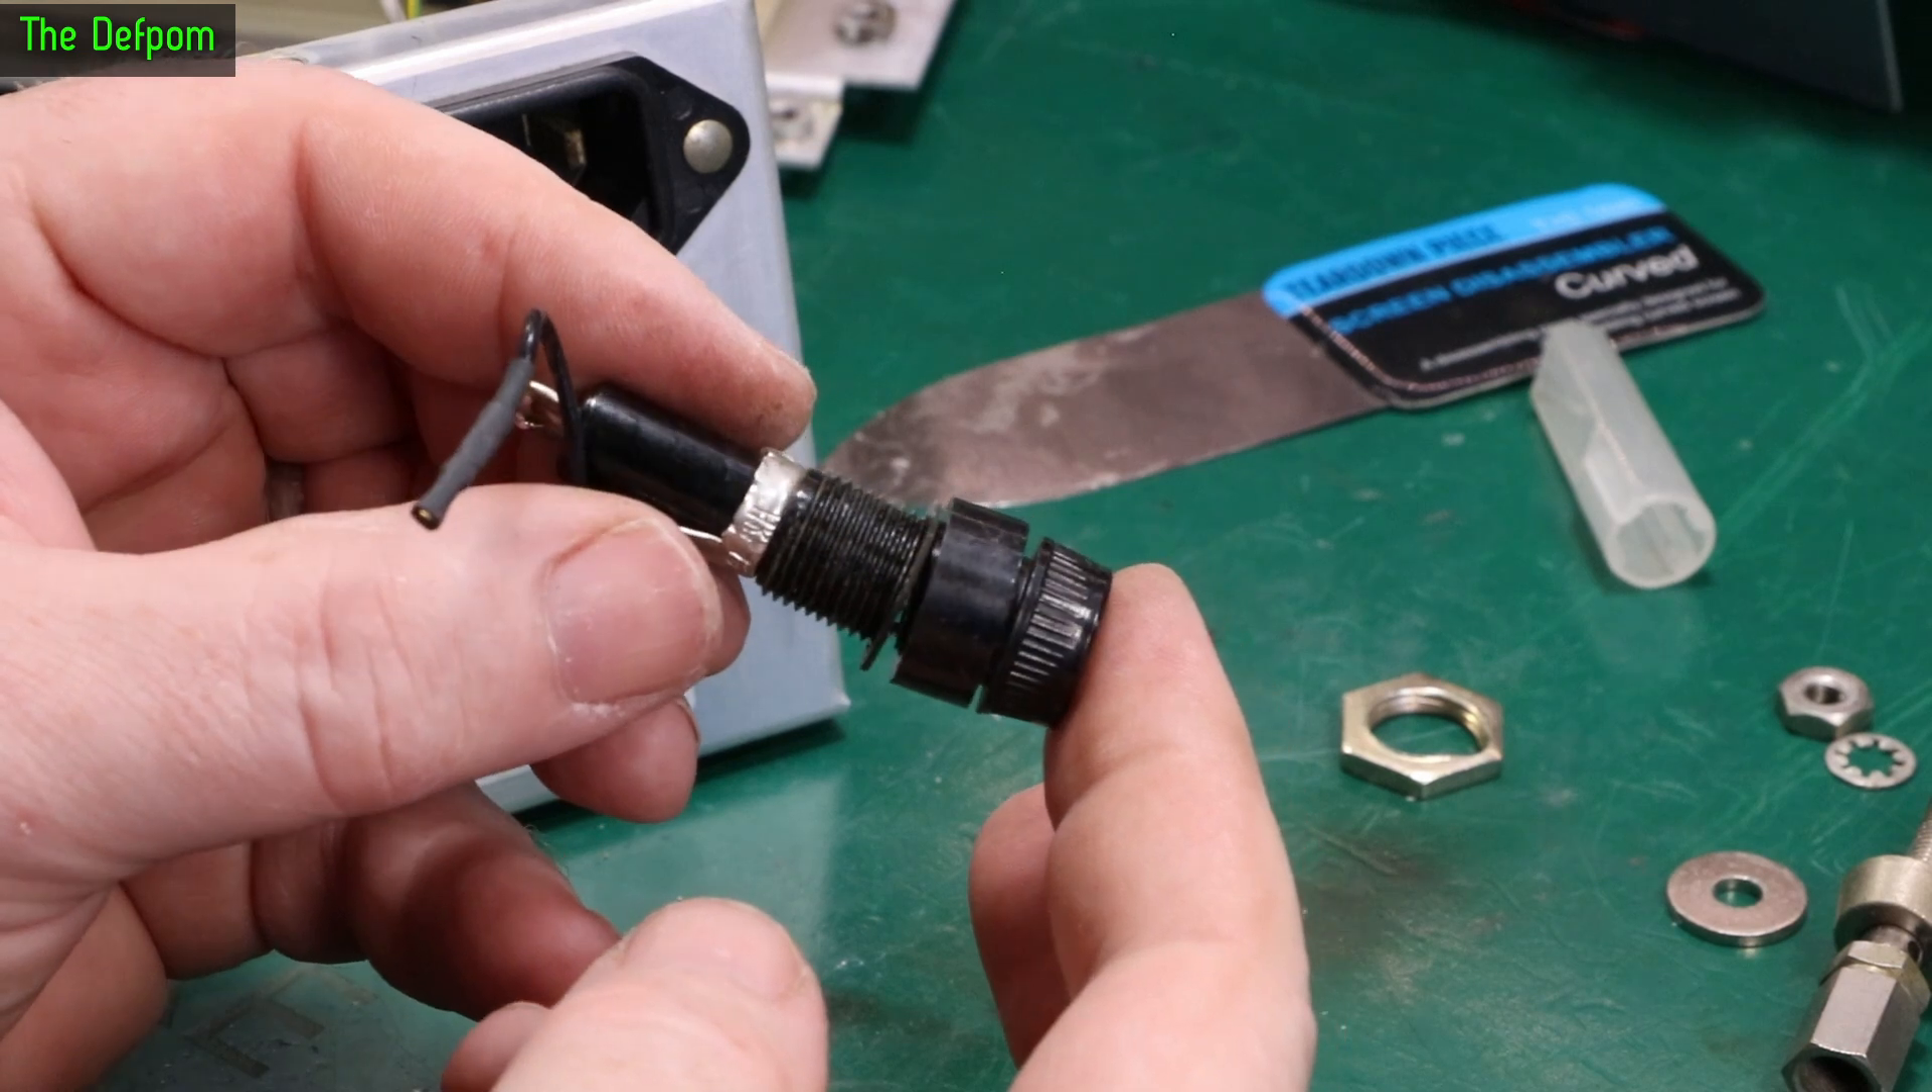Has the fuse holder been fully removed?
Yes.